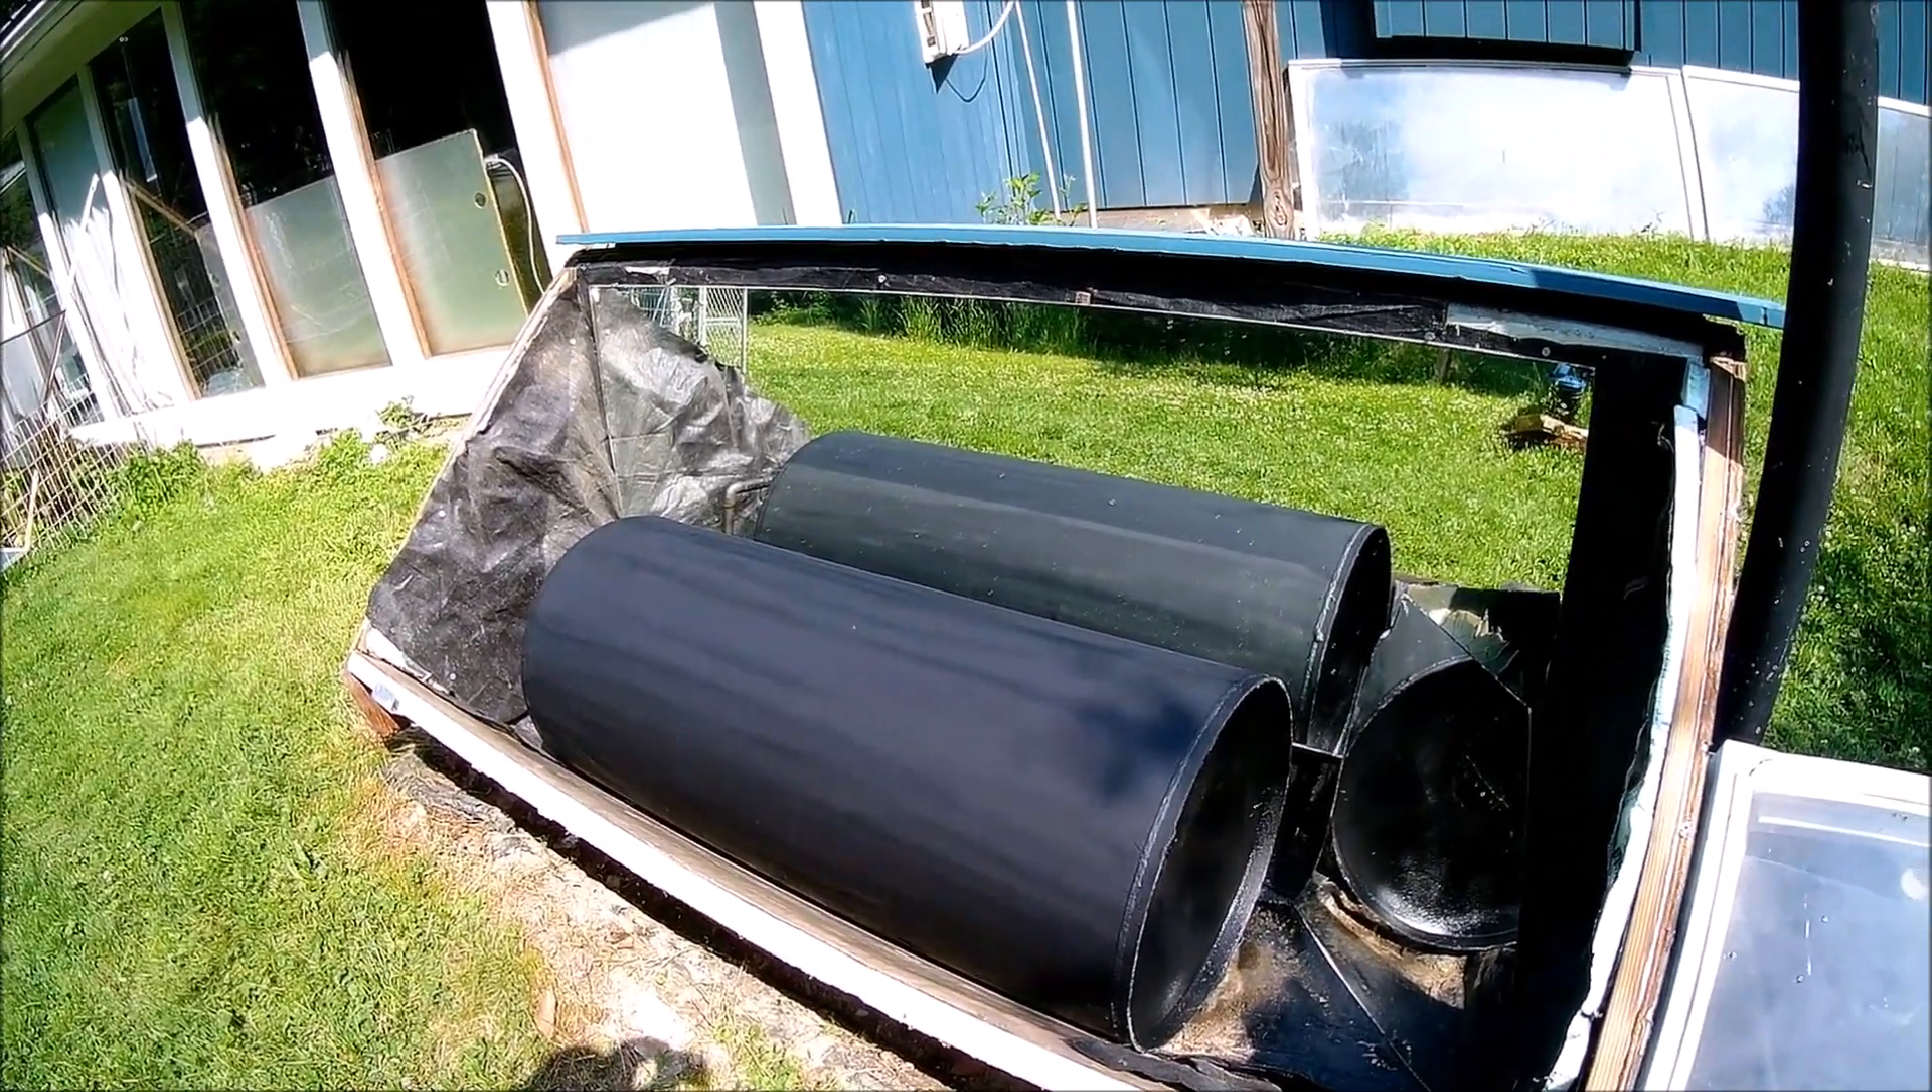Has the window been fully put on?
No.